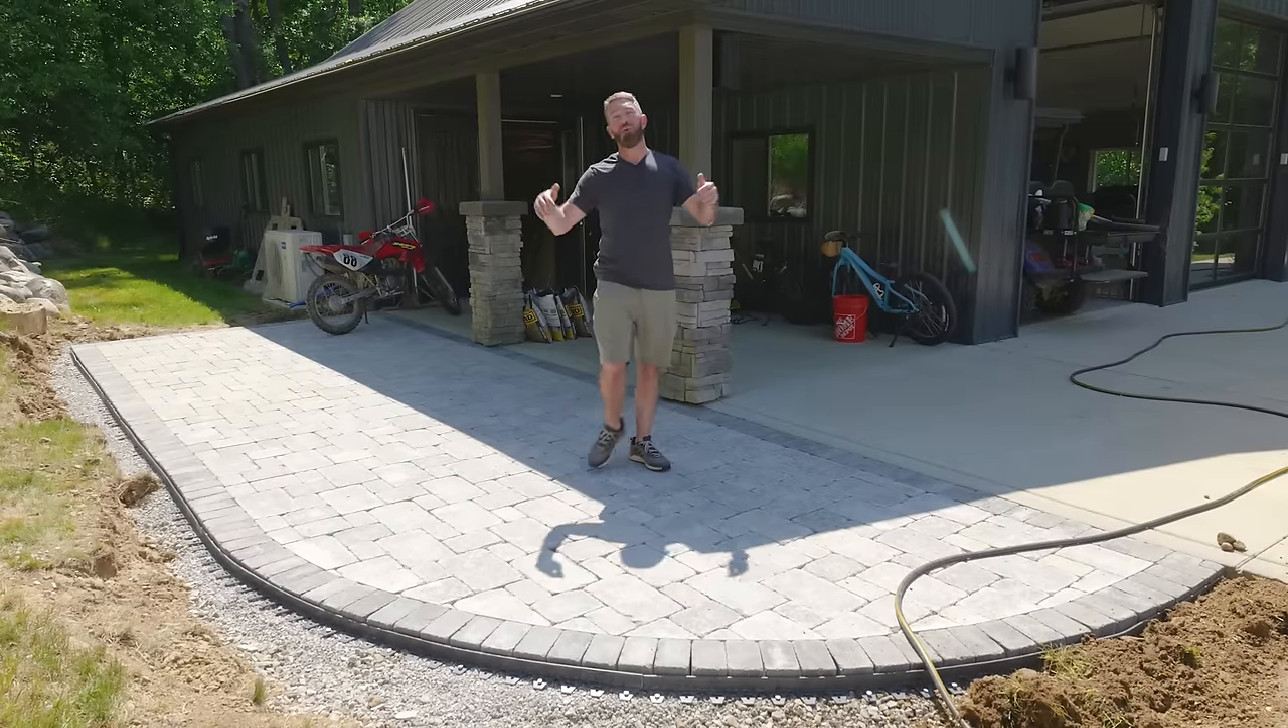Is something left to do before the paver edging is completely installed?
No.